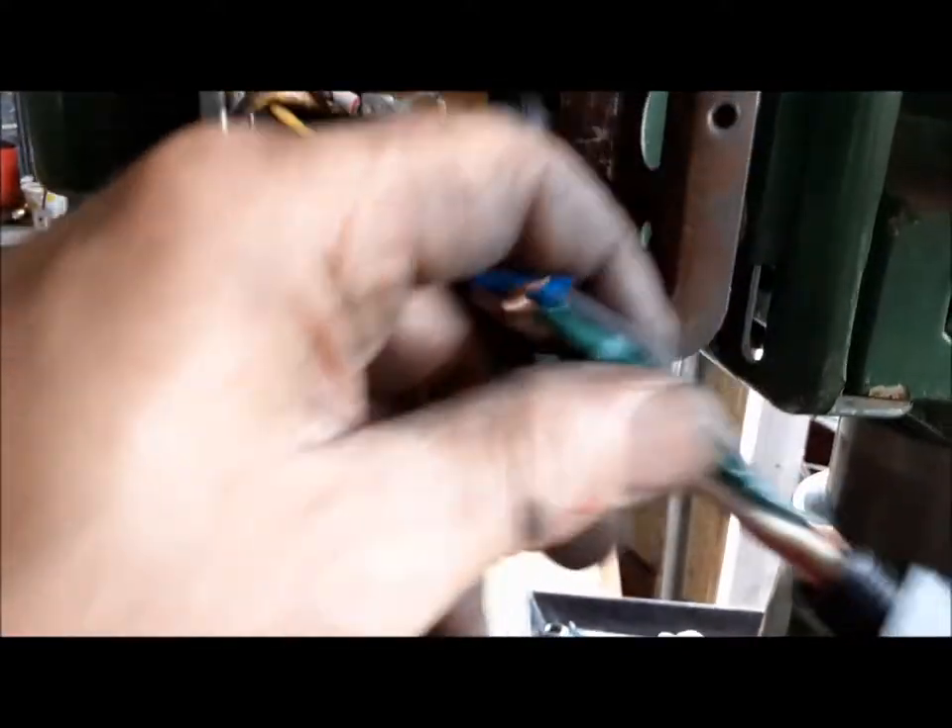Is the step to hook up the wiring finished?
No.